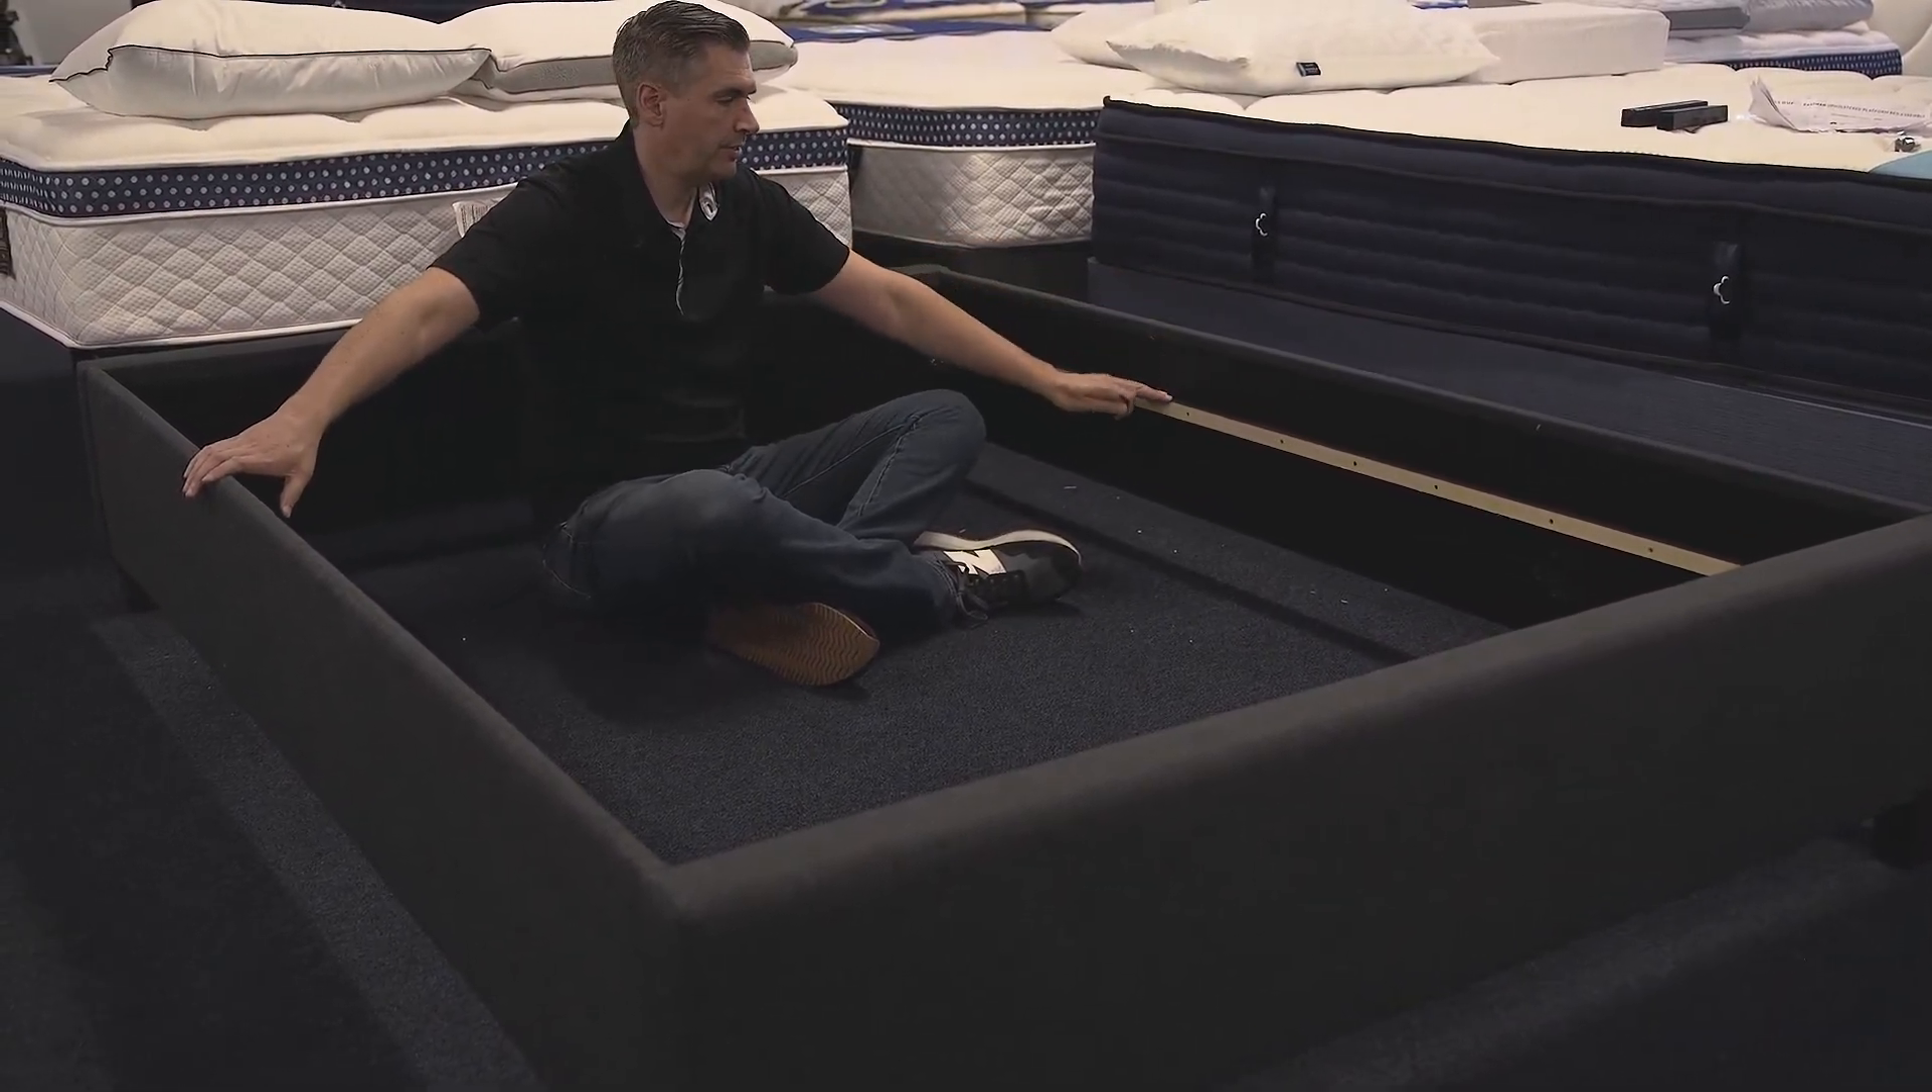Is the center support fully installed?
No.